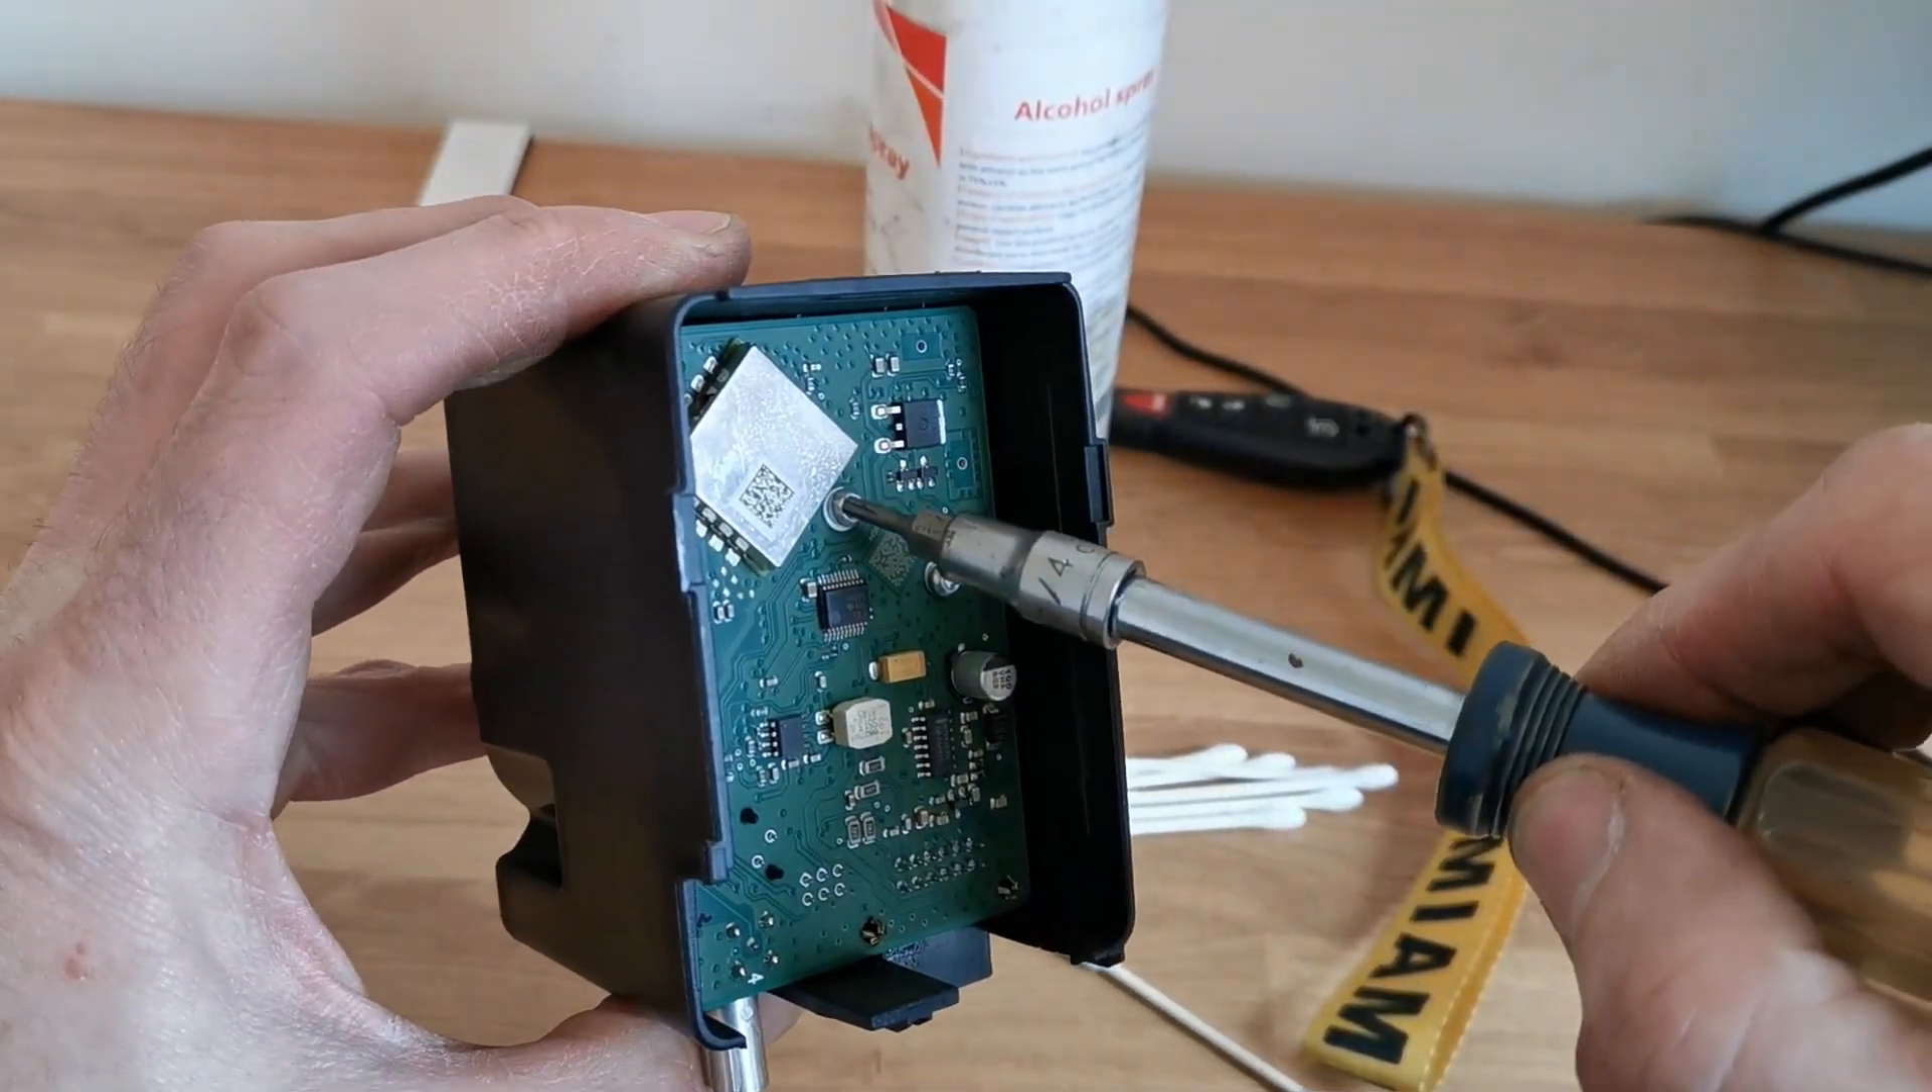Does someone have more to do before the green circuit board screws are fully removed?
Yes.